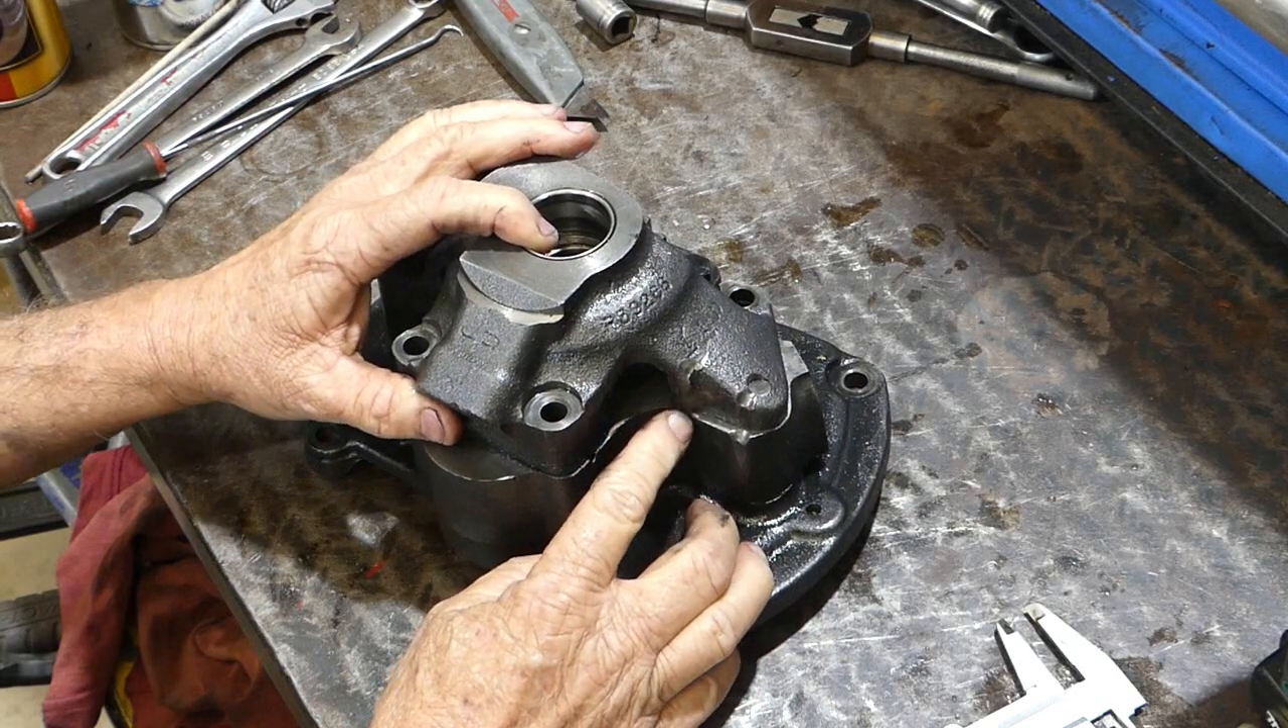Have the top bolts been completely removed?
Yes.